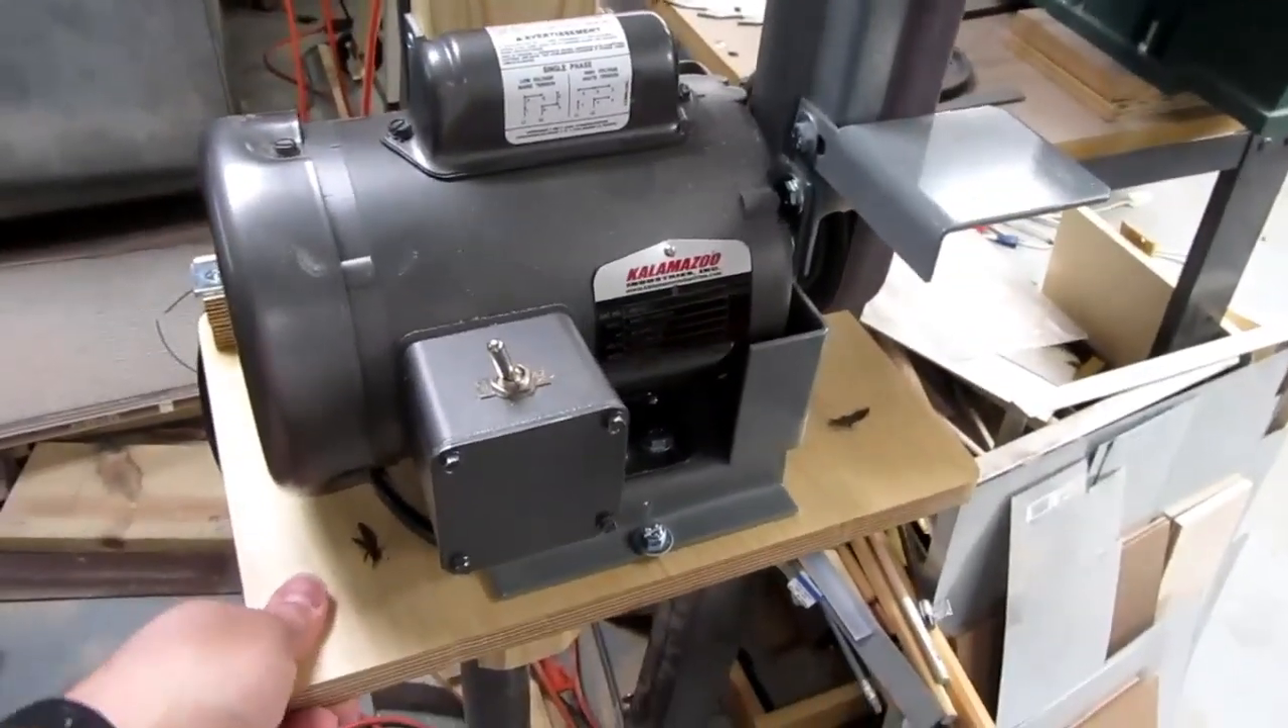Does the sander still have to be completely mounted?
No.